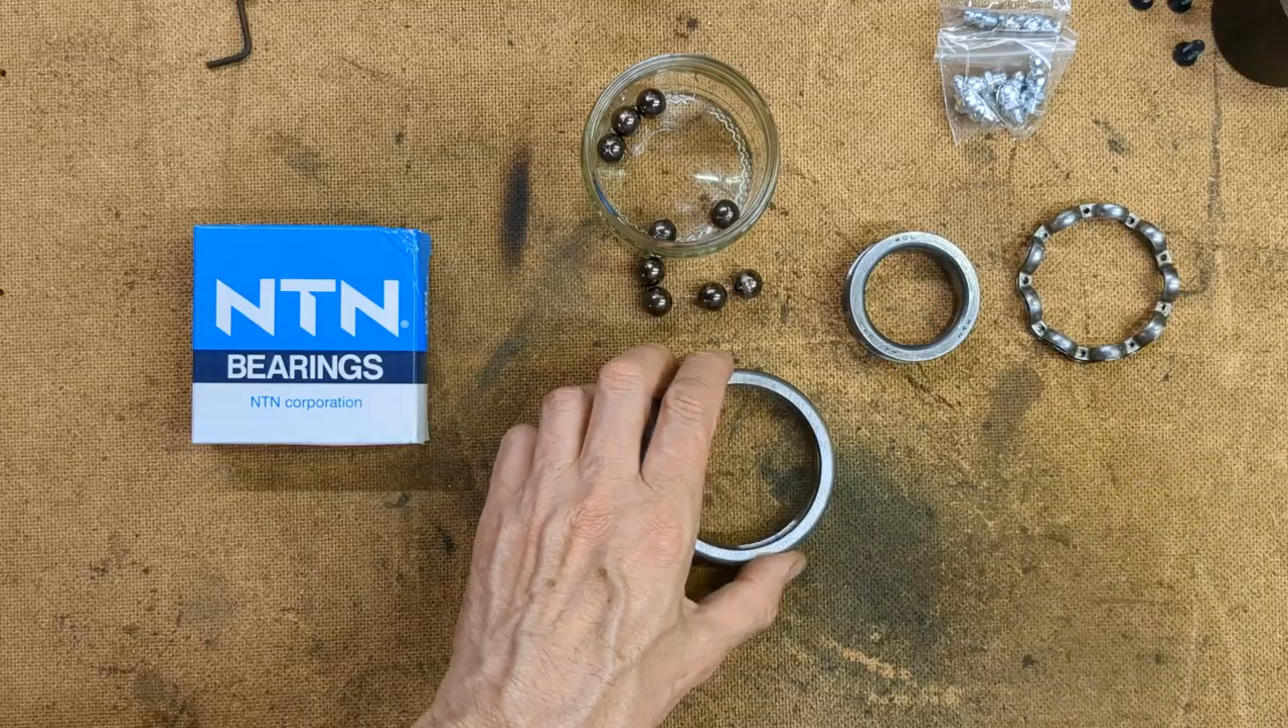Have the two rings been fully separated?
Yes.